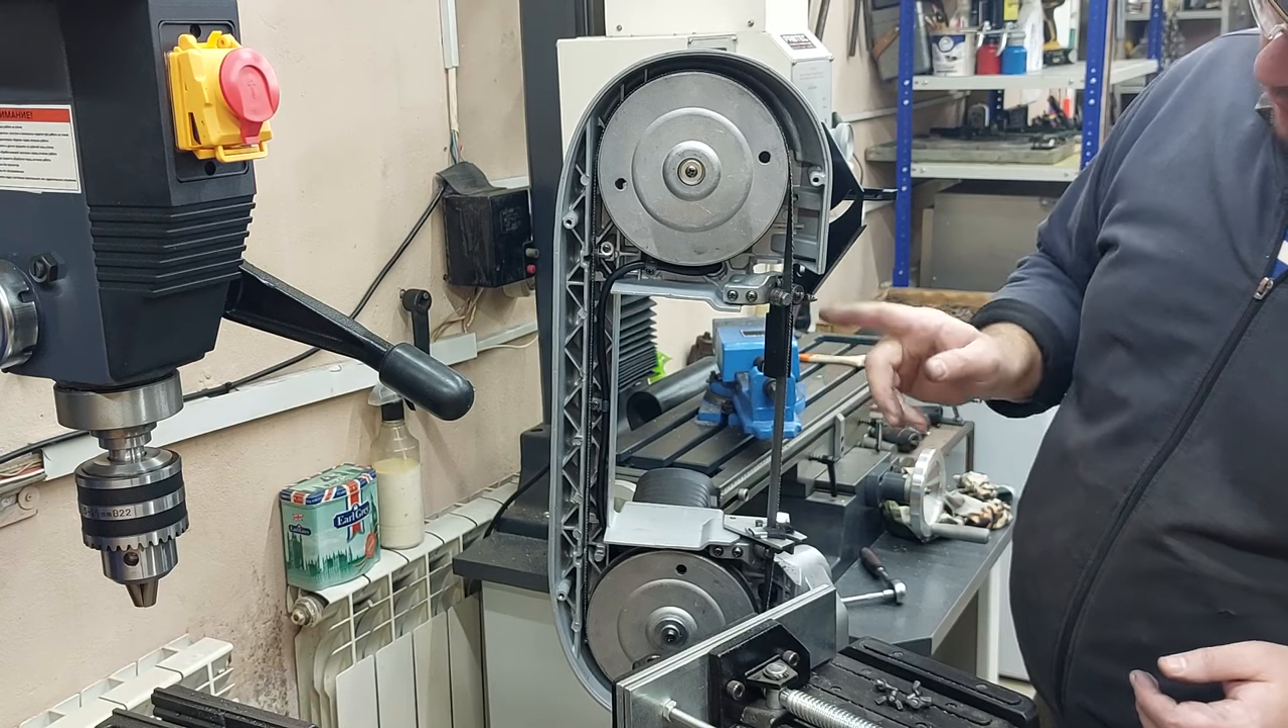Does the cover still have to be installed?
Yes.